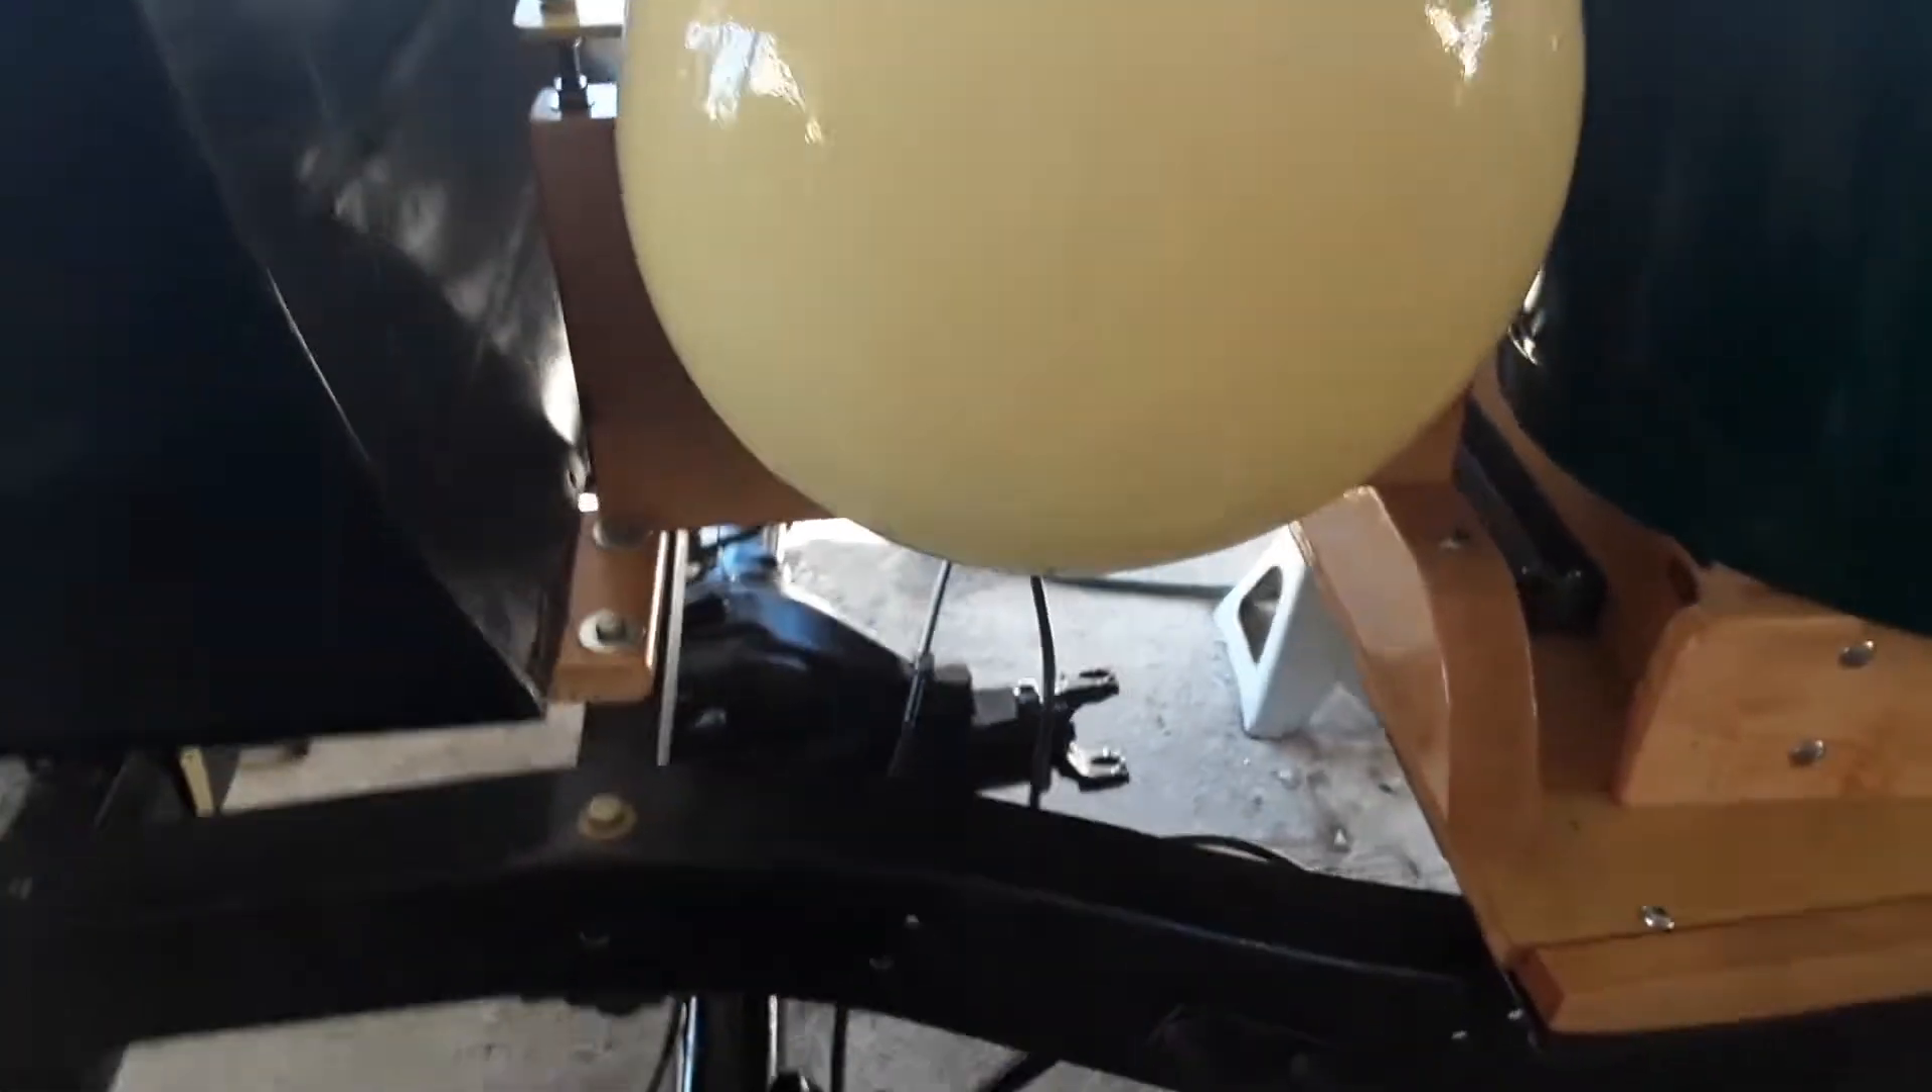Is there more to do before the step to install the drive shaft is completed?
Yes.